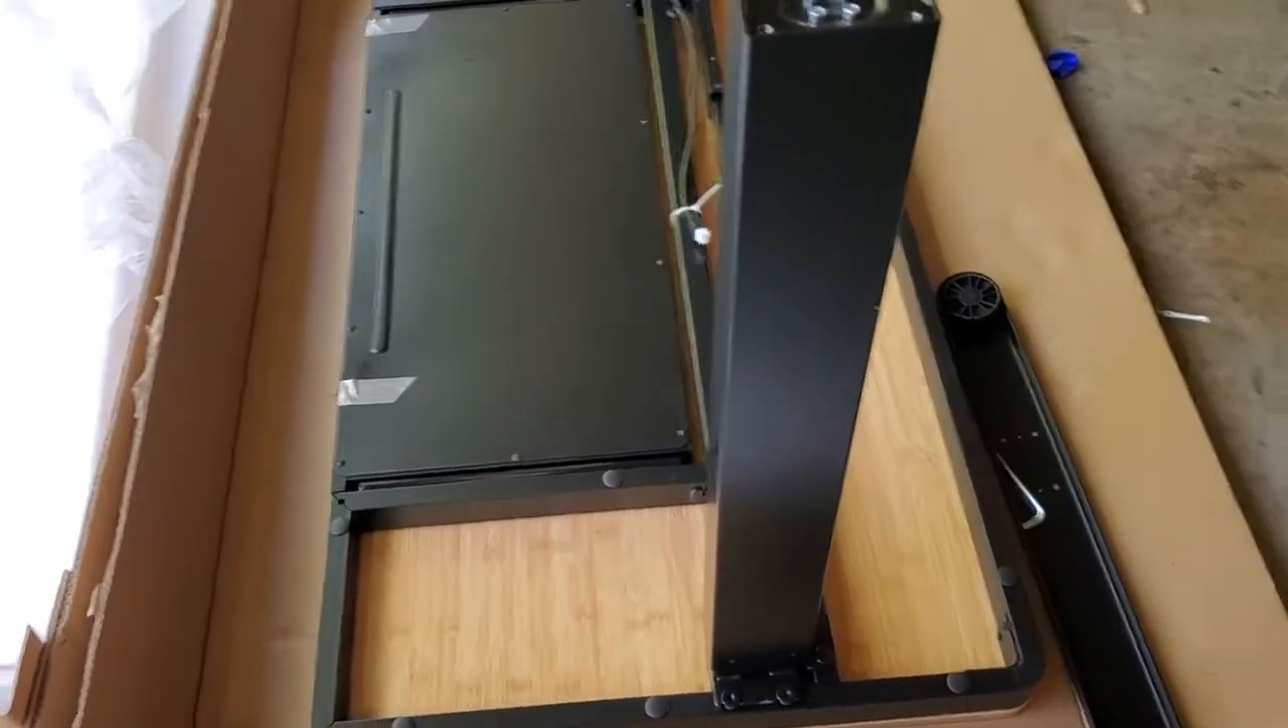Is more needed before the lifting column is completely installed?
No.